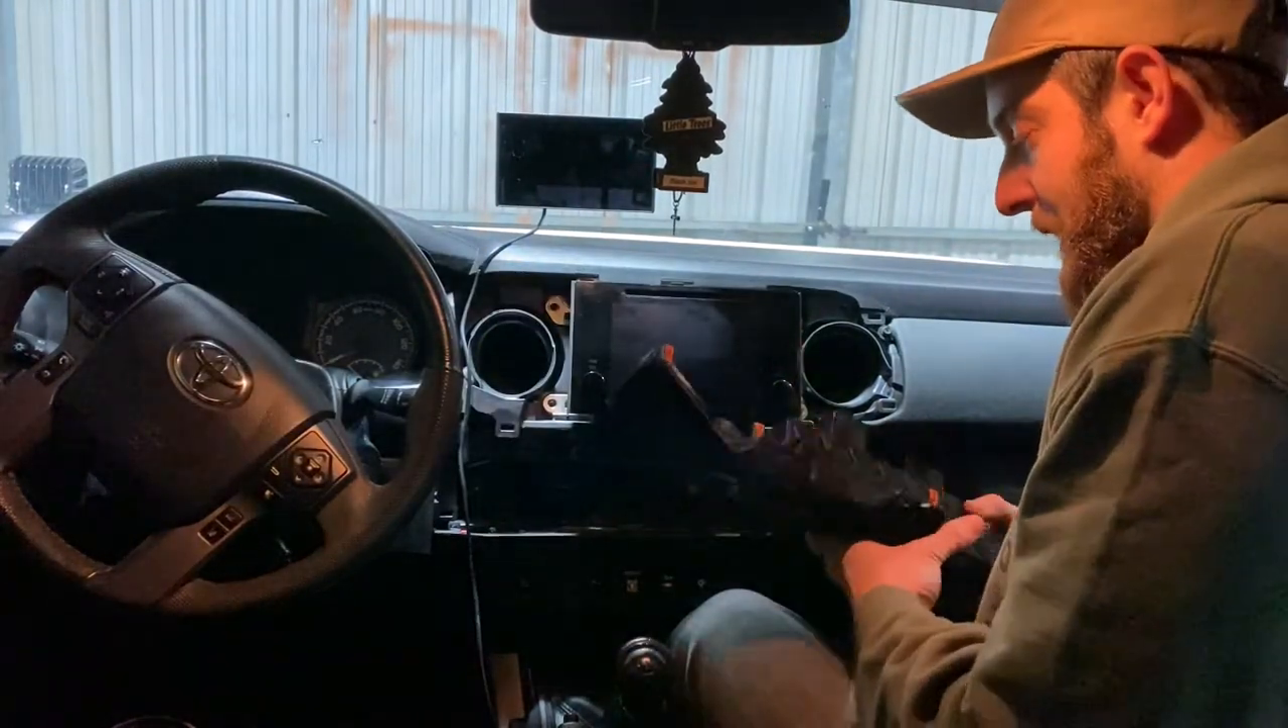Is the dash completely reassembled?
No.